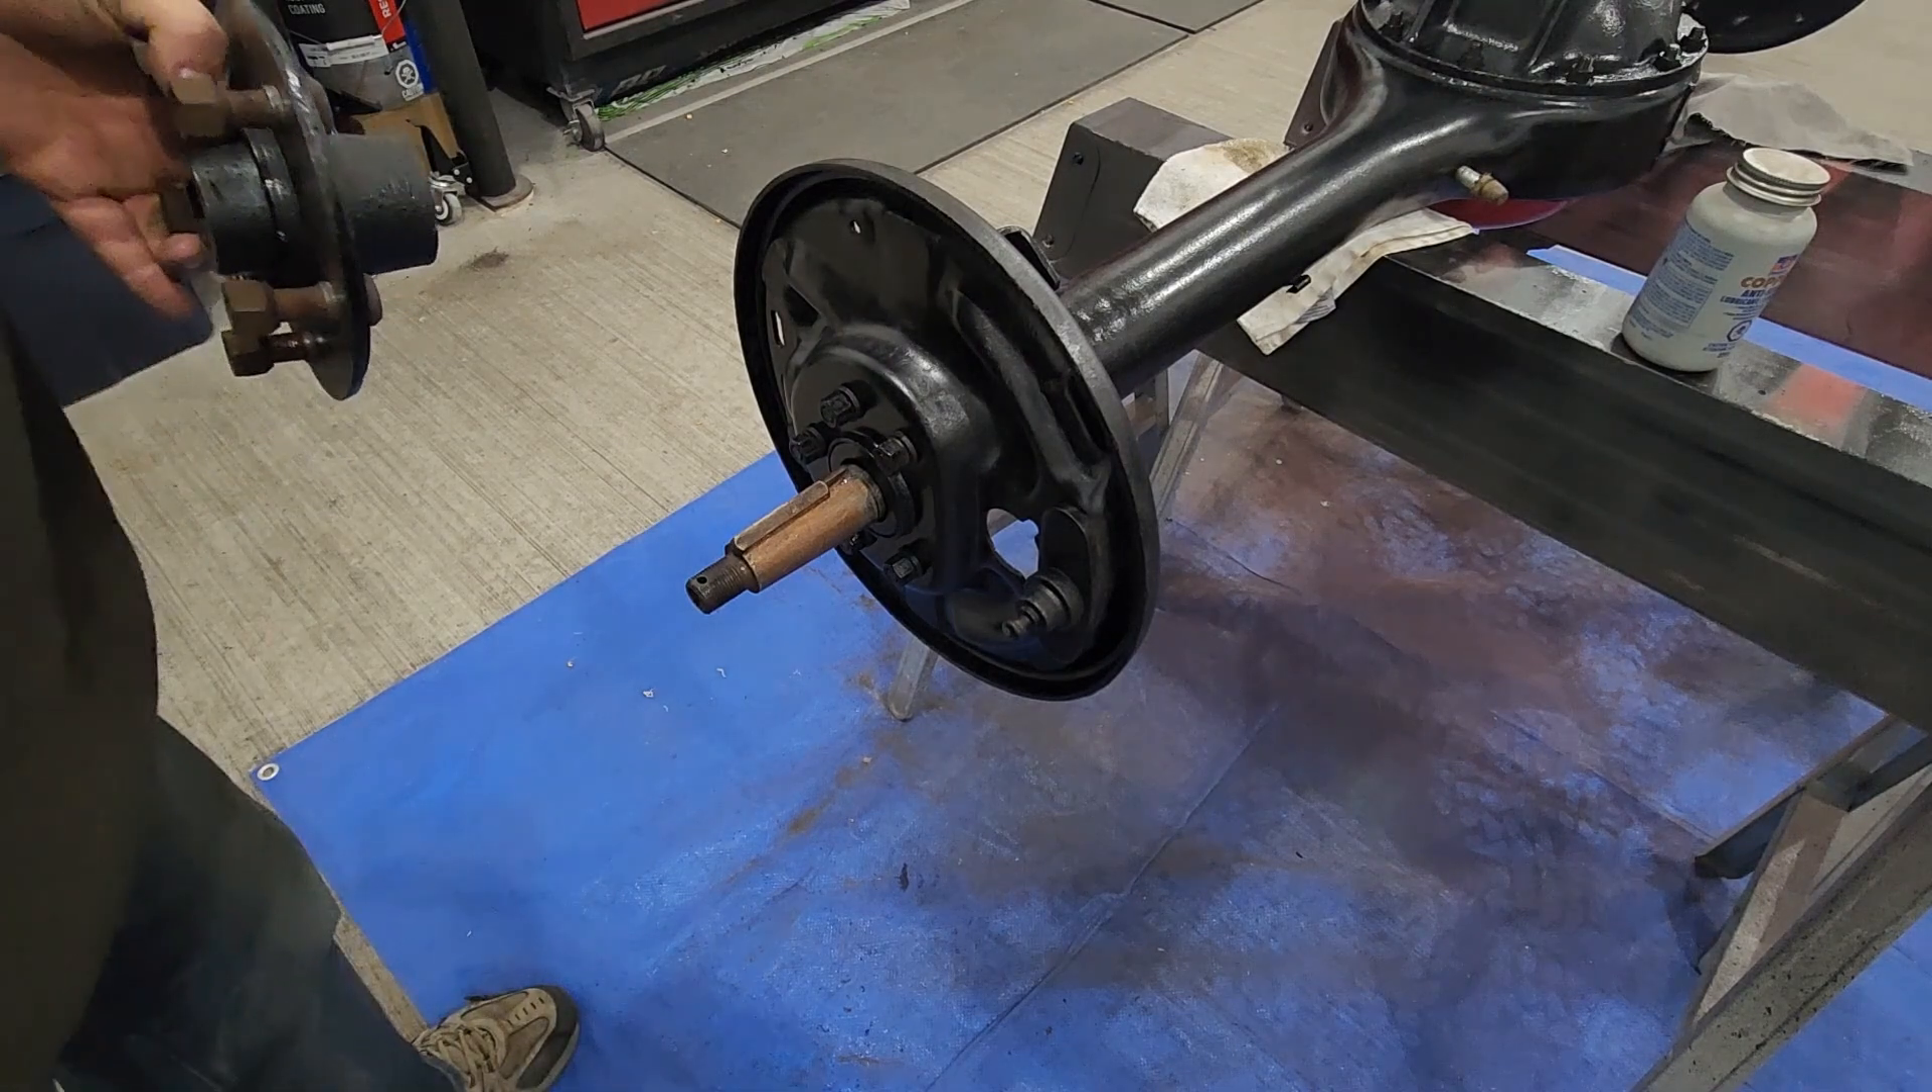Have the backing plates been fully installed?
Yes.